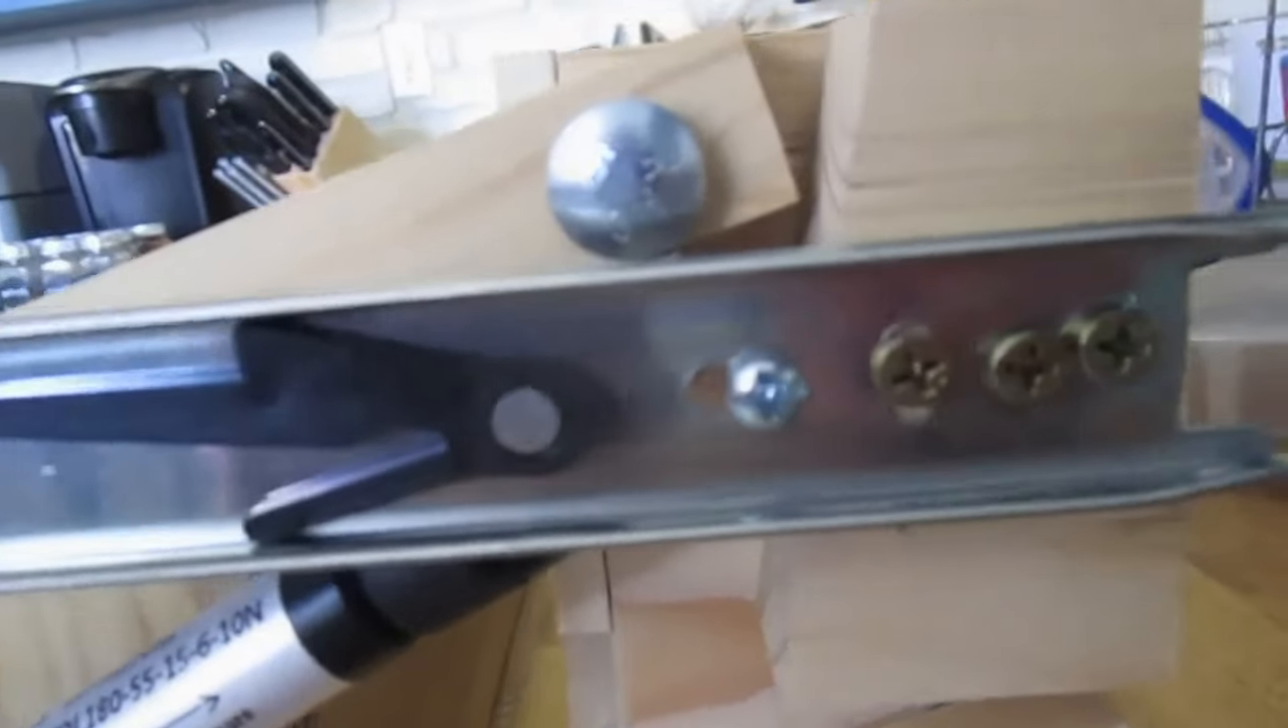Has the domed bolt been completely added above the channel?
Yes.